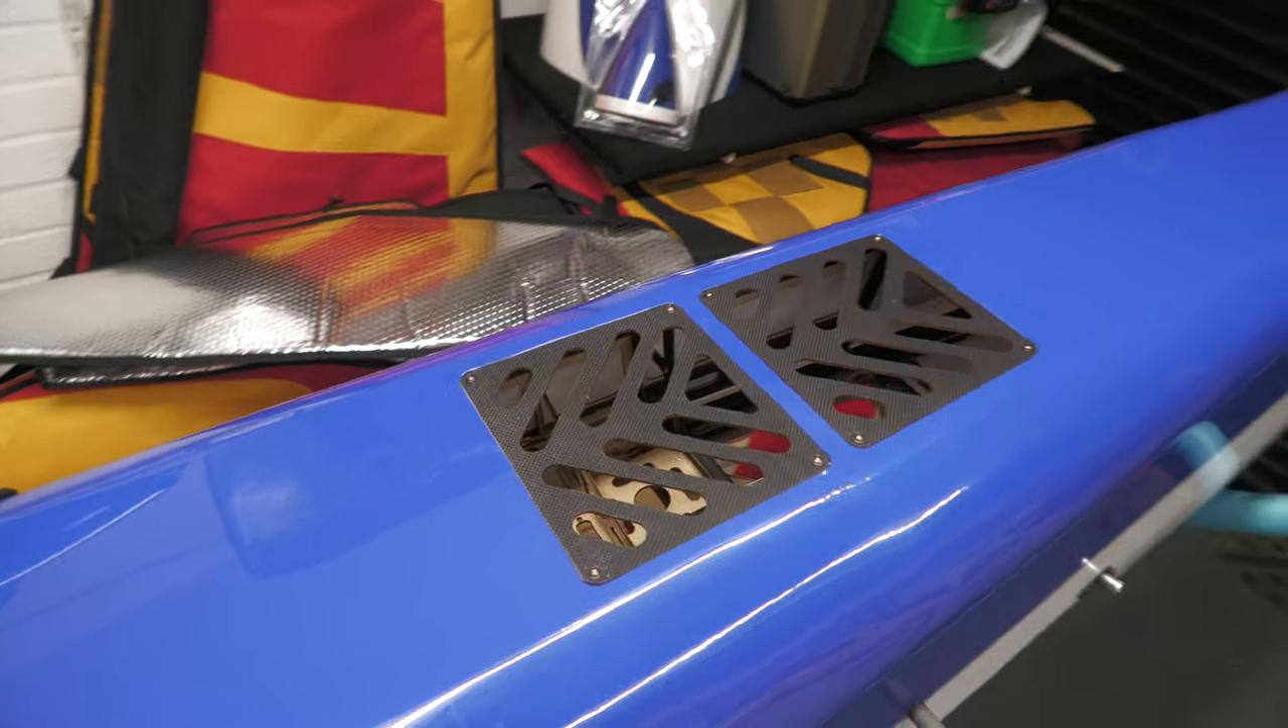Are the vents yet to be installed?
No.